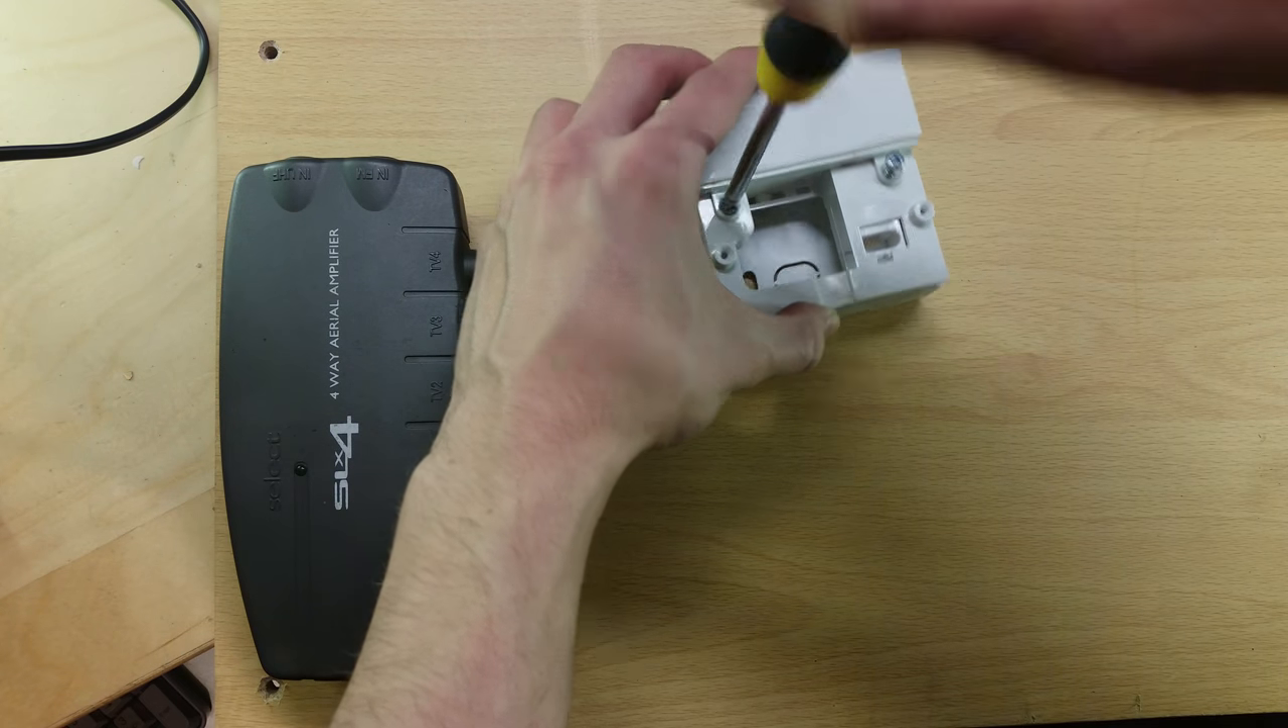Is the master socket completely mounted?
No.